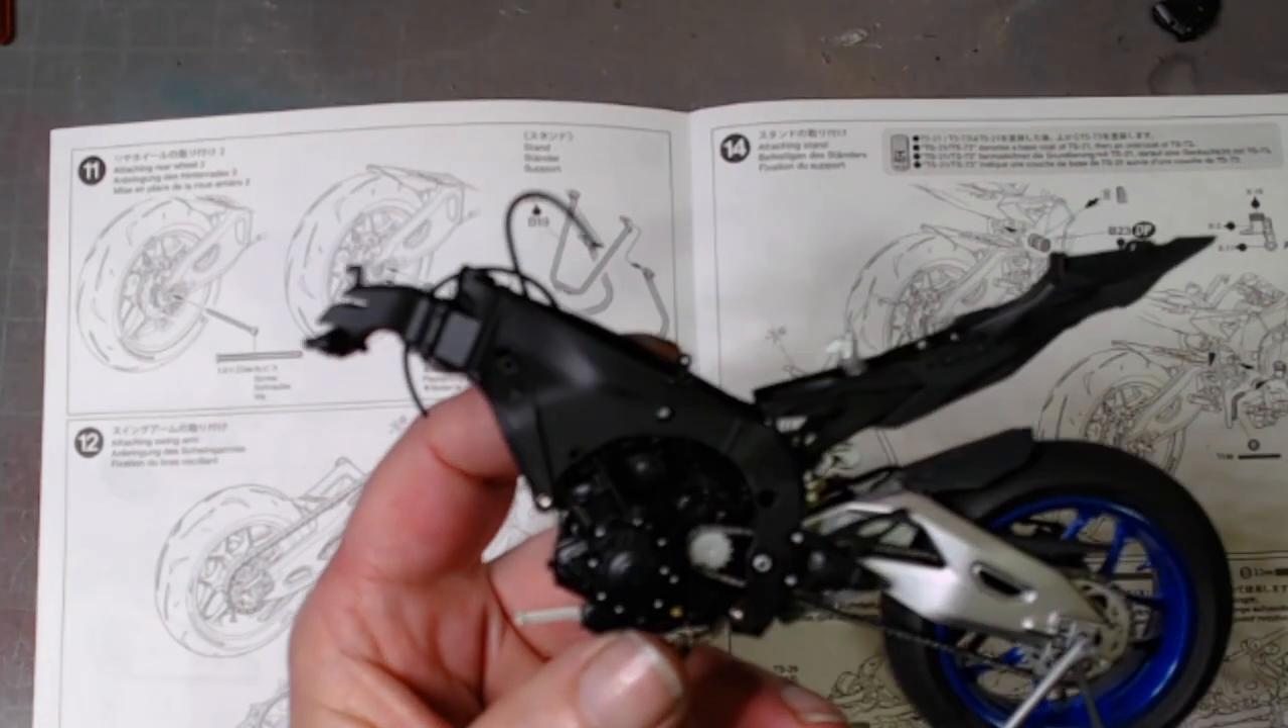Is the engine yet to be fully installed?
No.